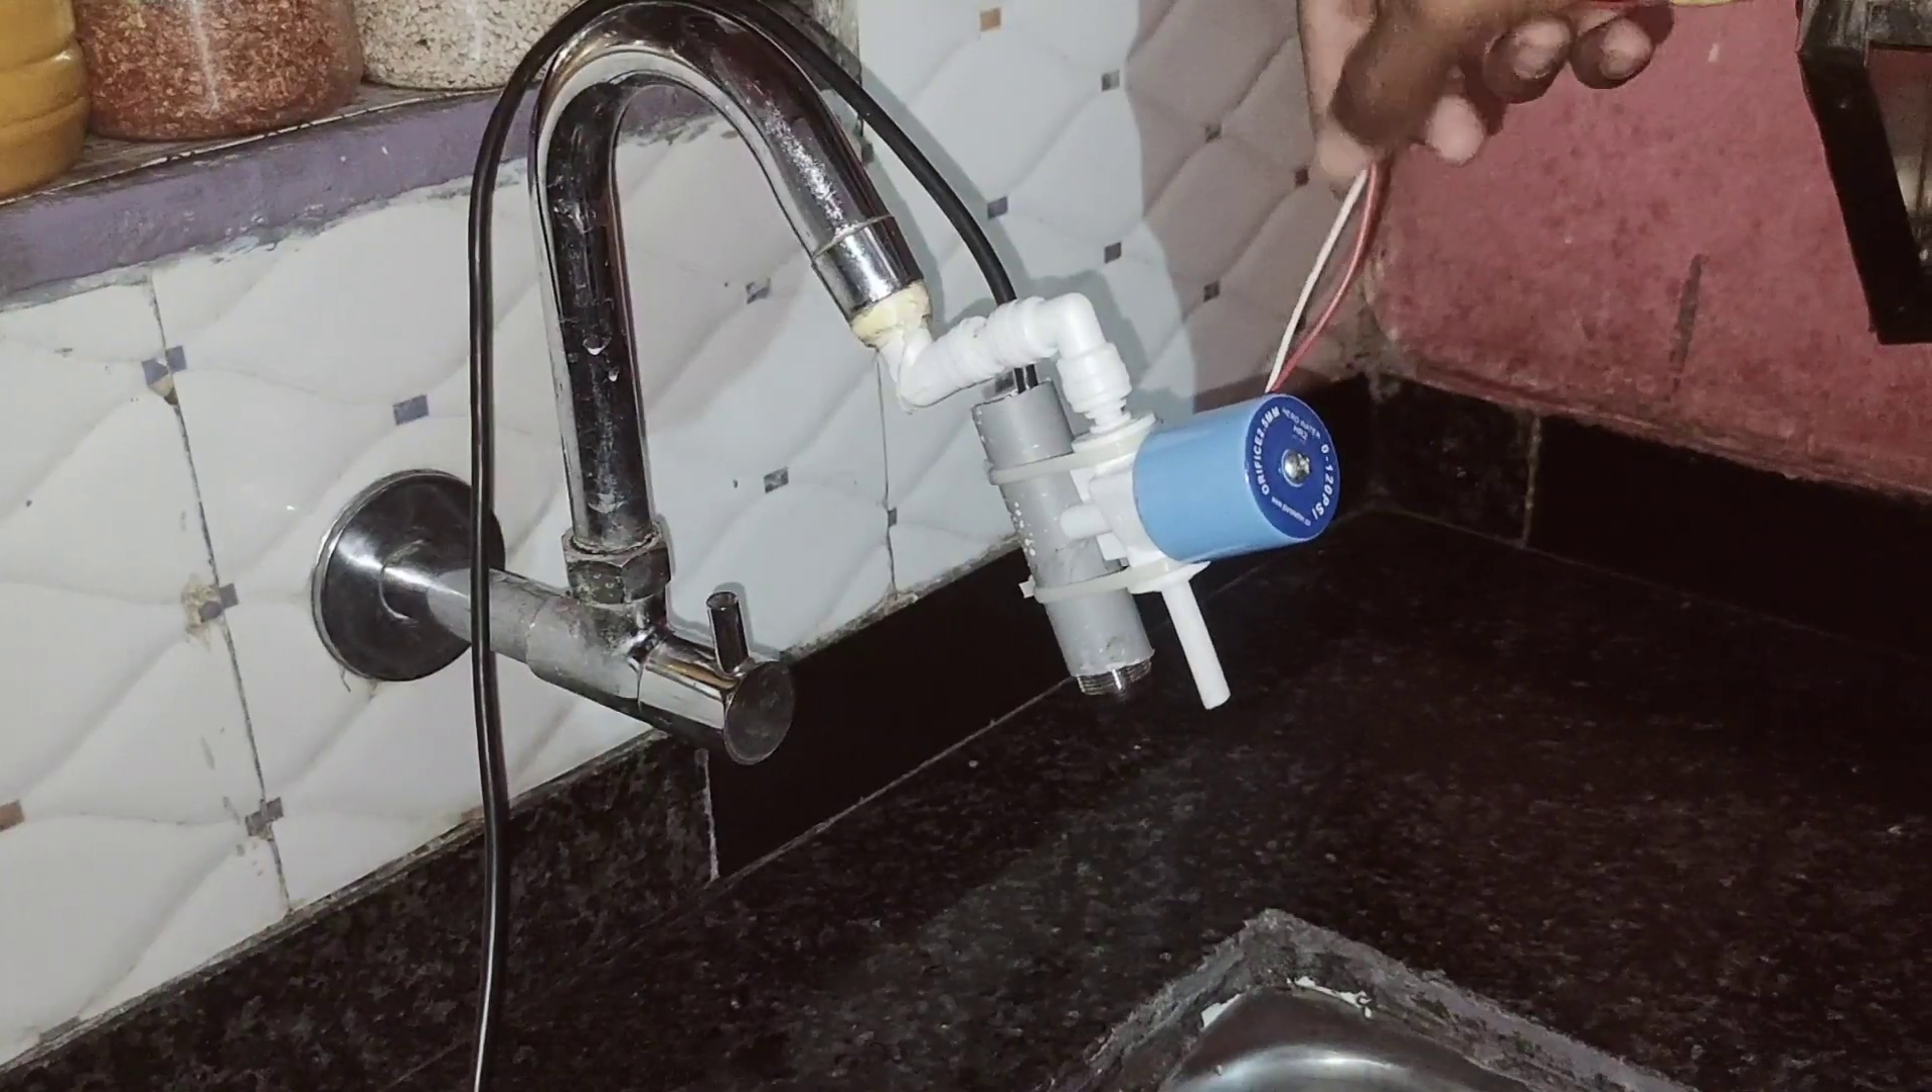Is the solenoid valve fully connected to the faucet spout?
Yes.